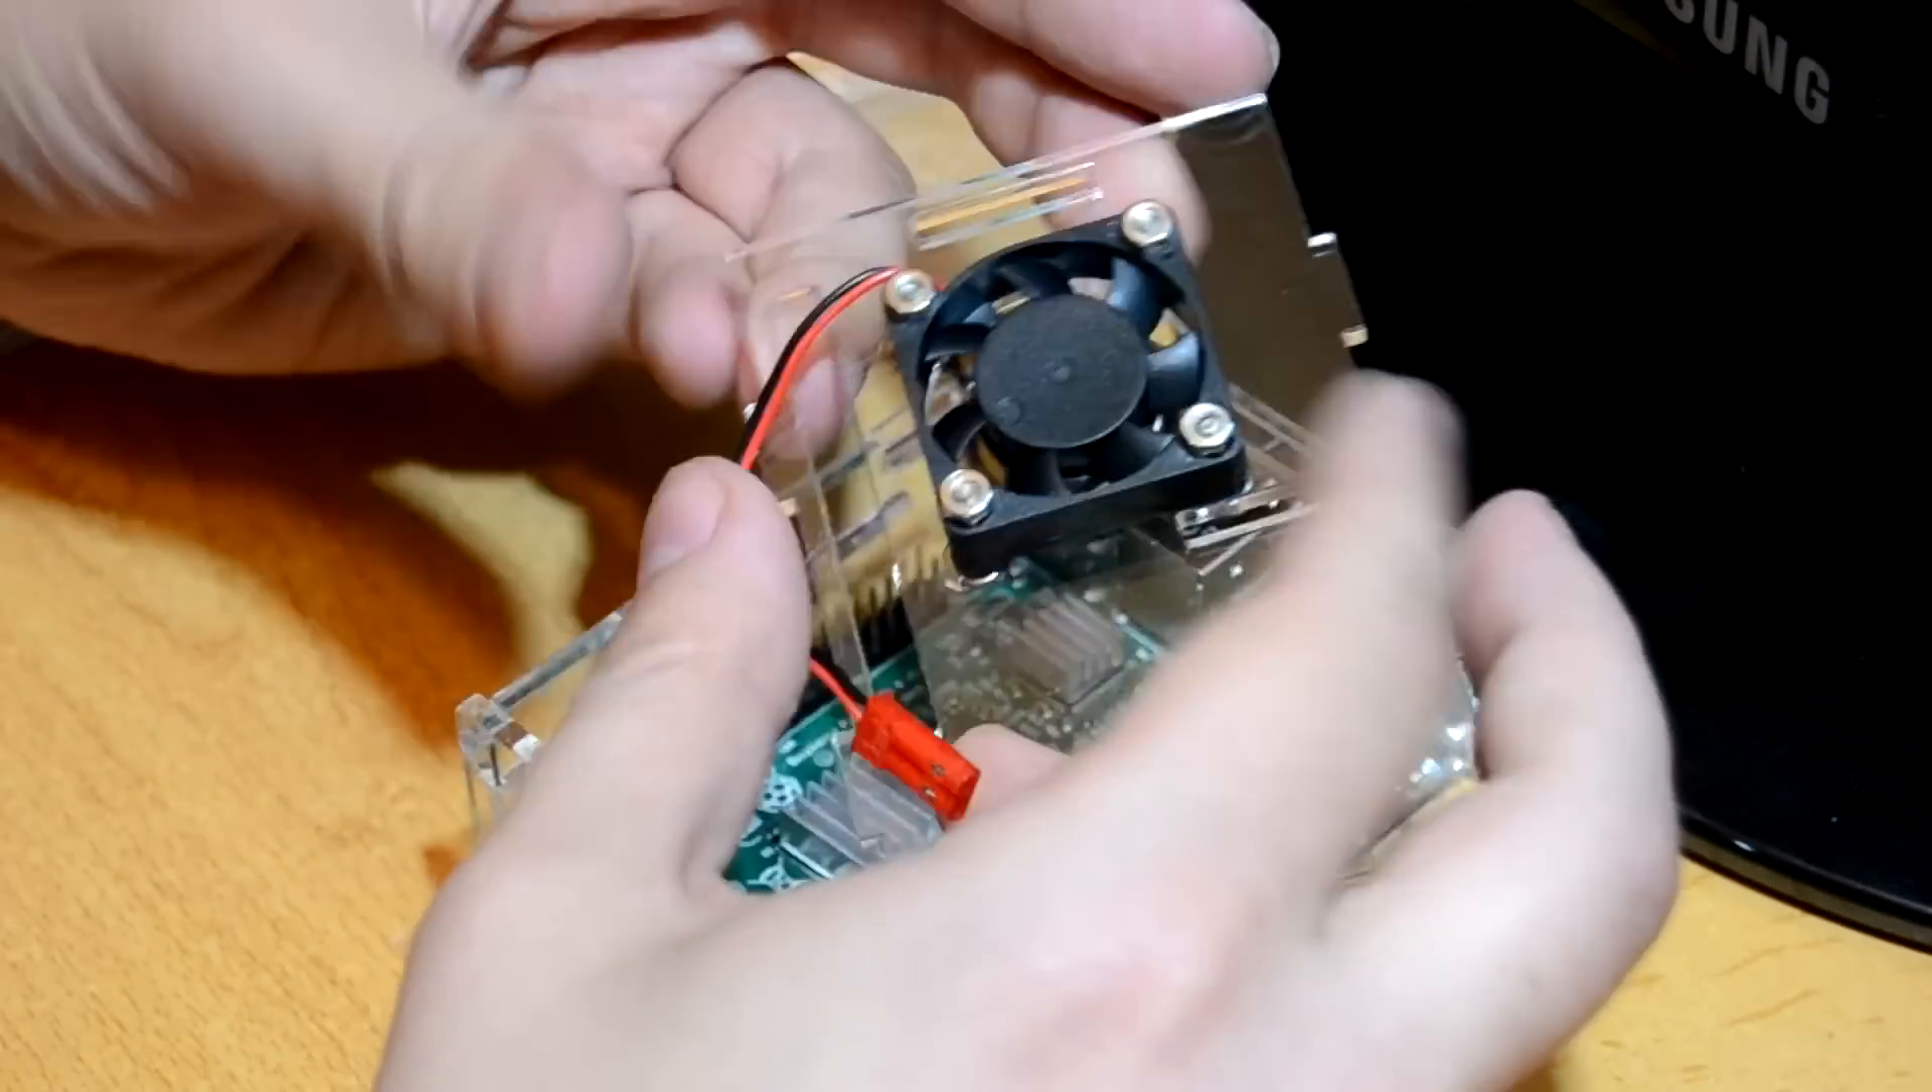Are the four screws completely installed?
Yes.